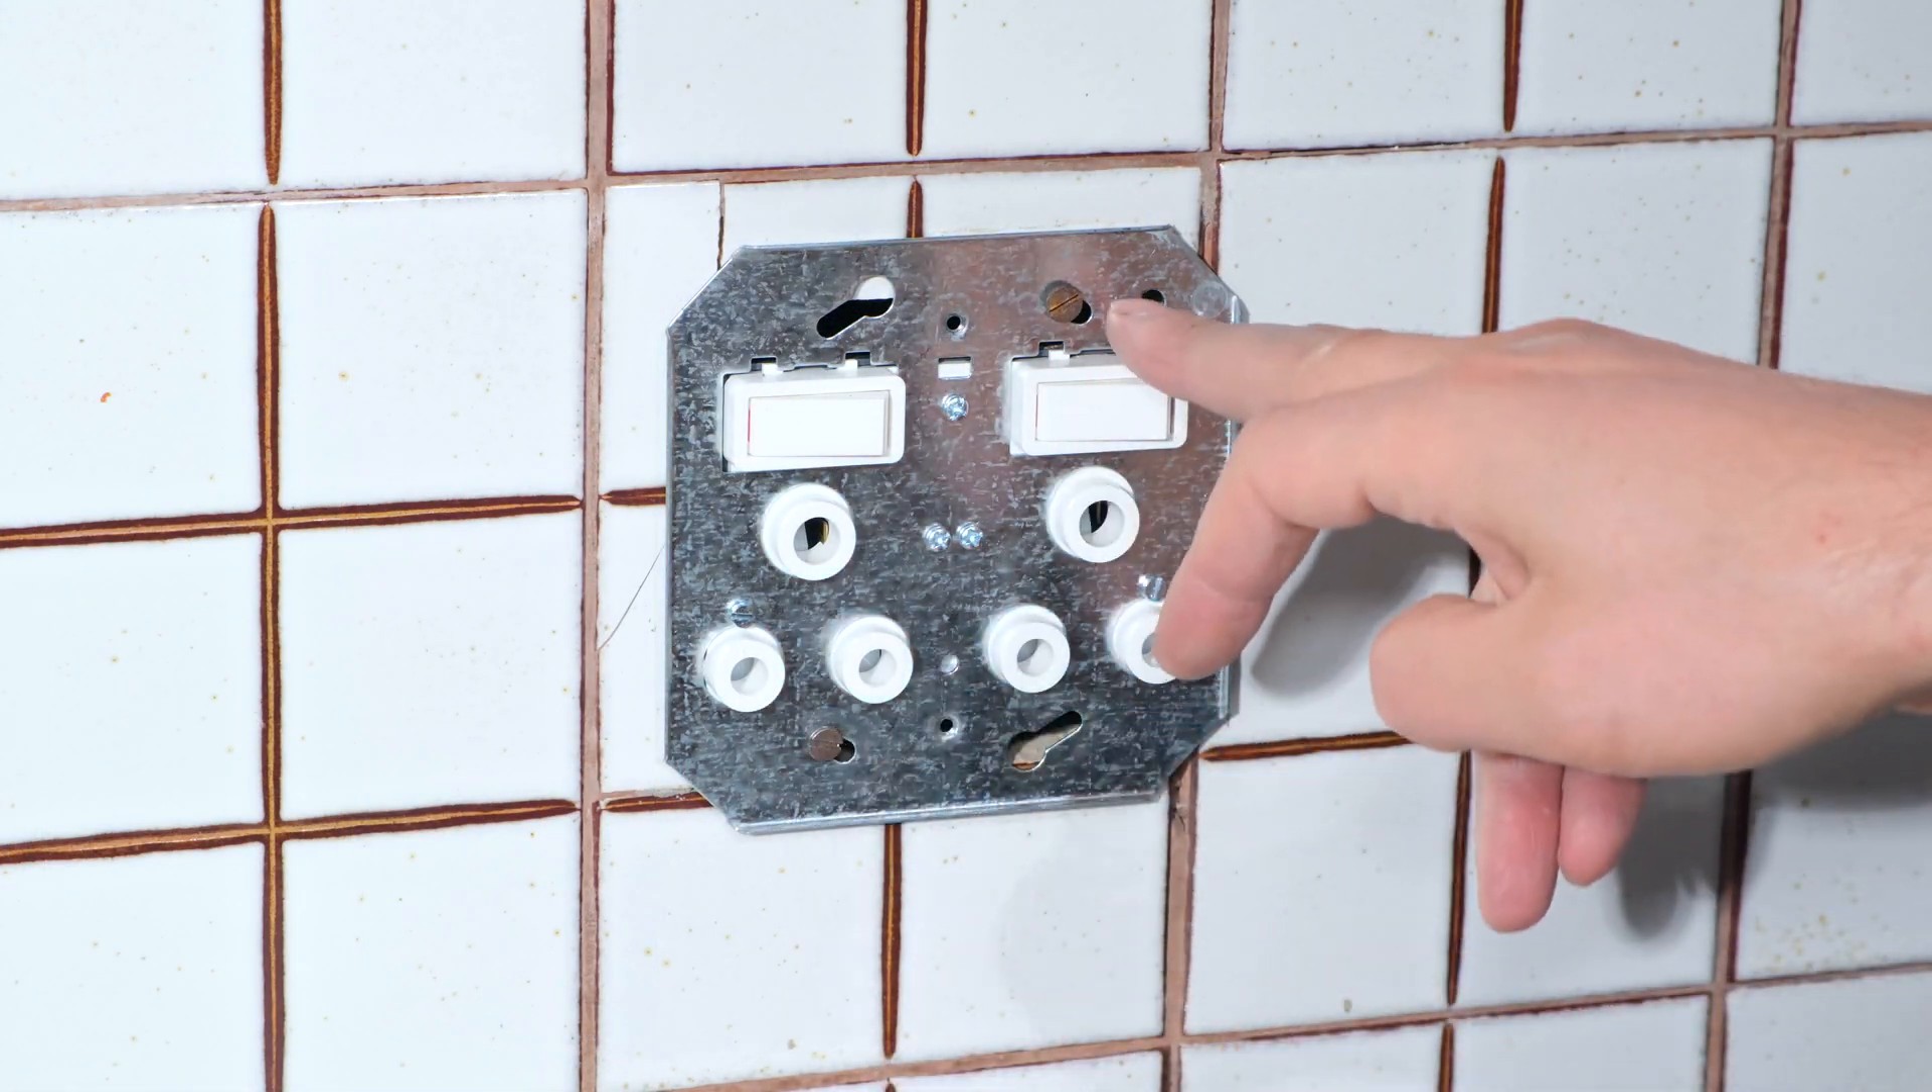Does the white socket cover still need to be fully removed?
No.